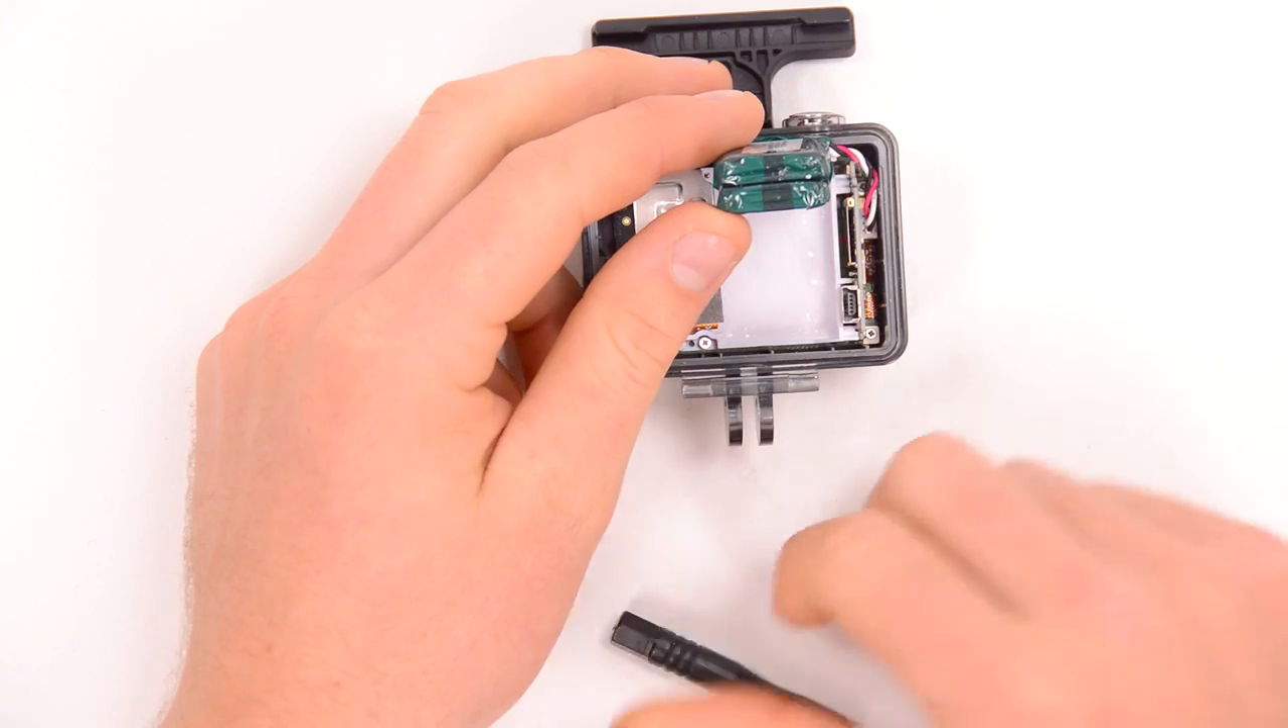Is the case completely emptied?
No.